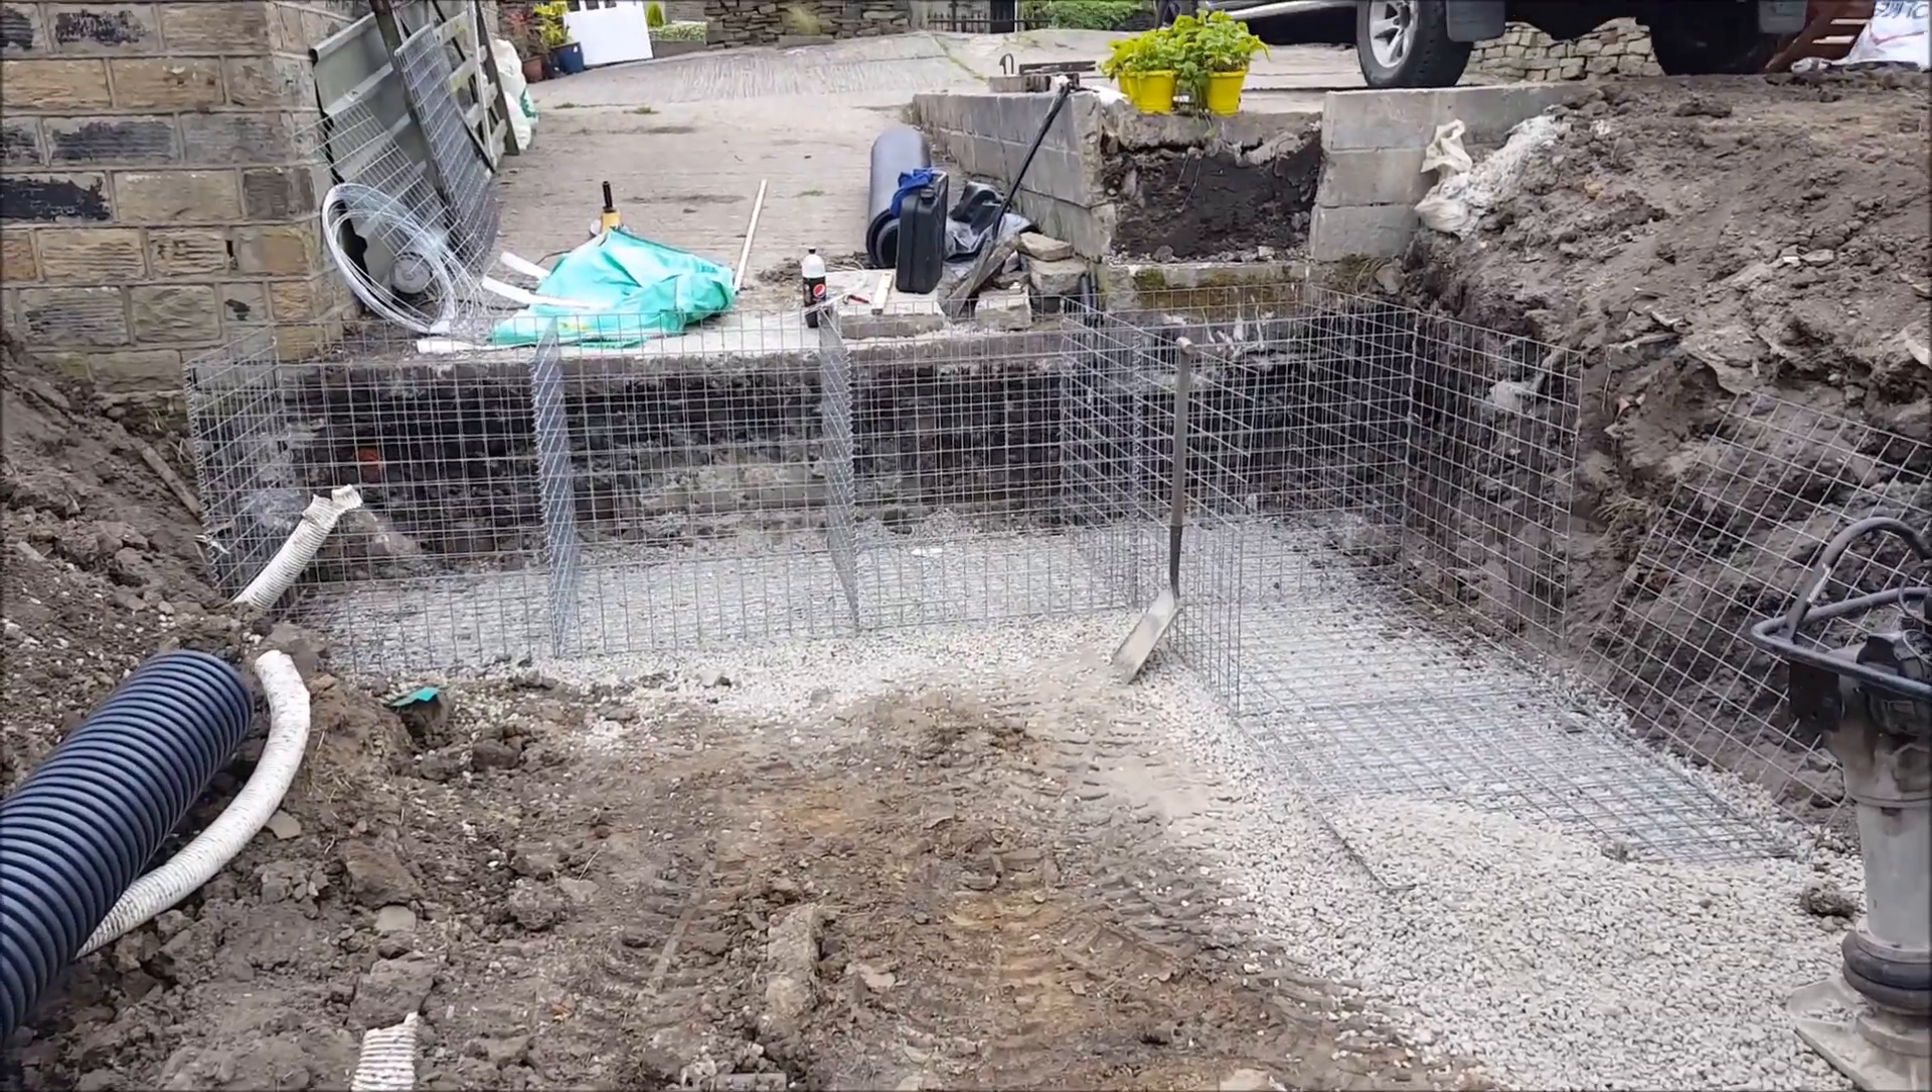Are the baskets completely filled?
No.